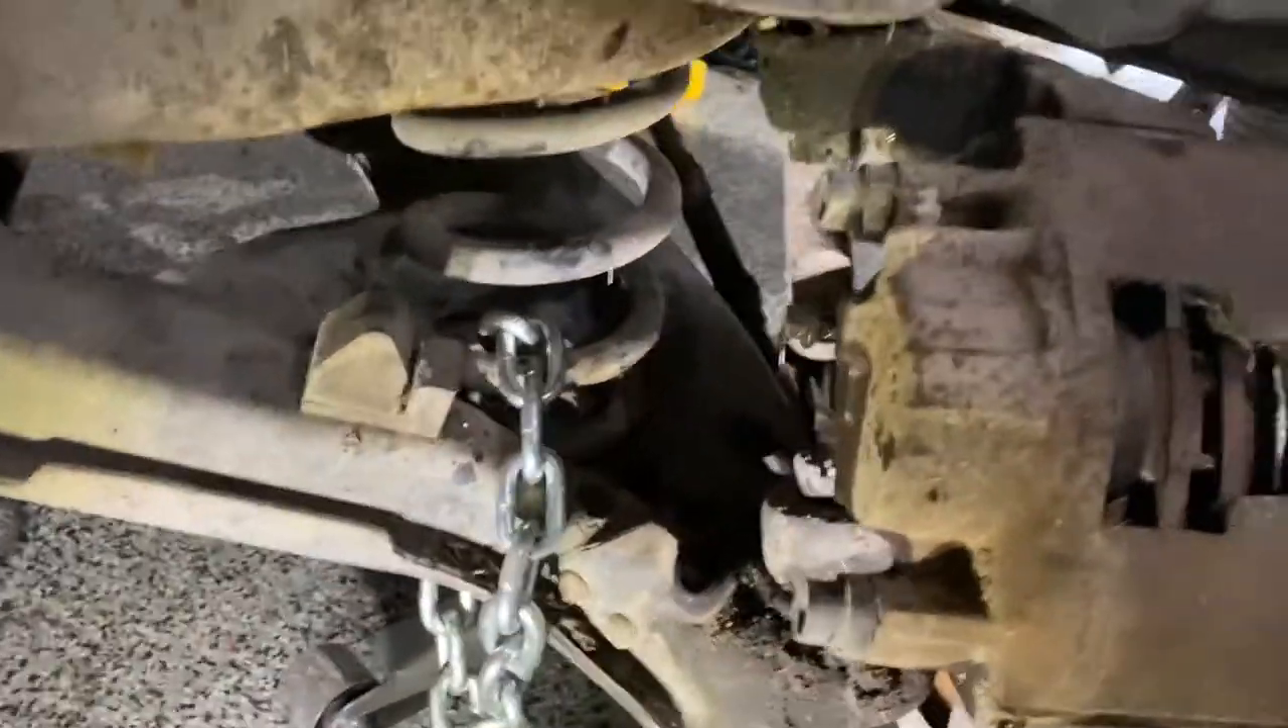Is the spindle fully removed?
No.